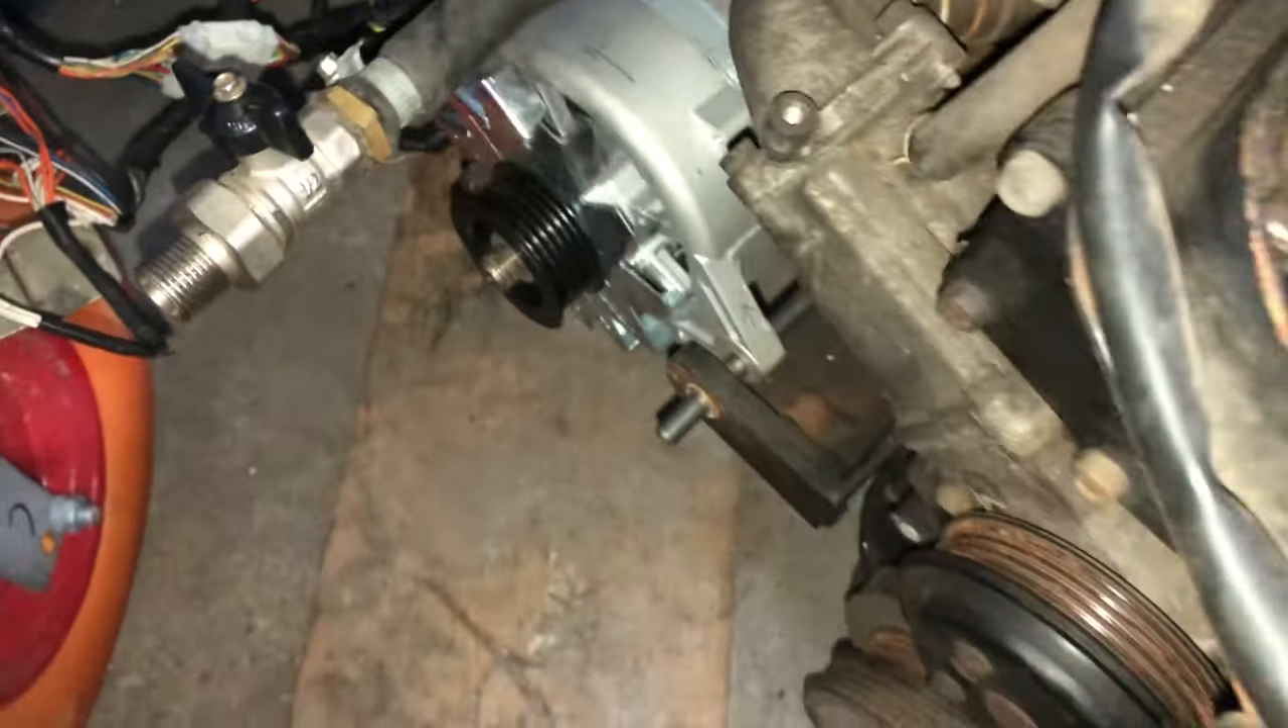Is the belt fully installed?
No.